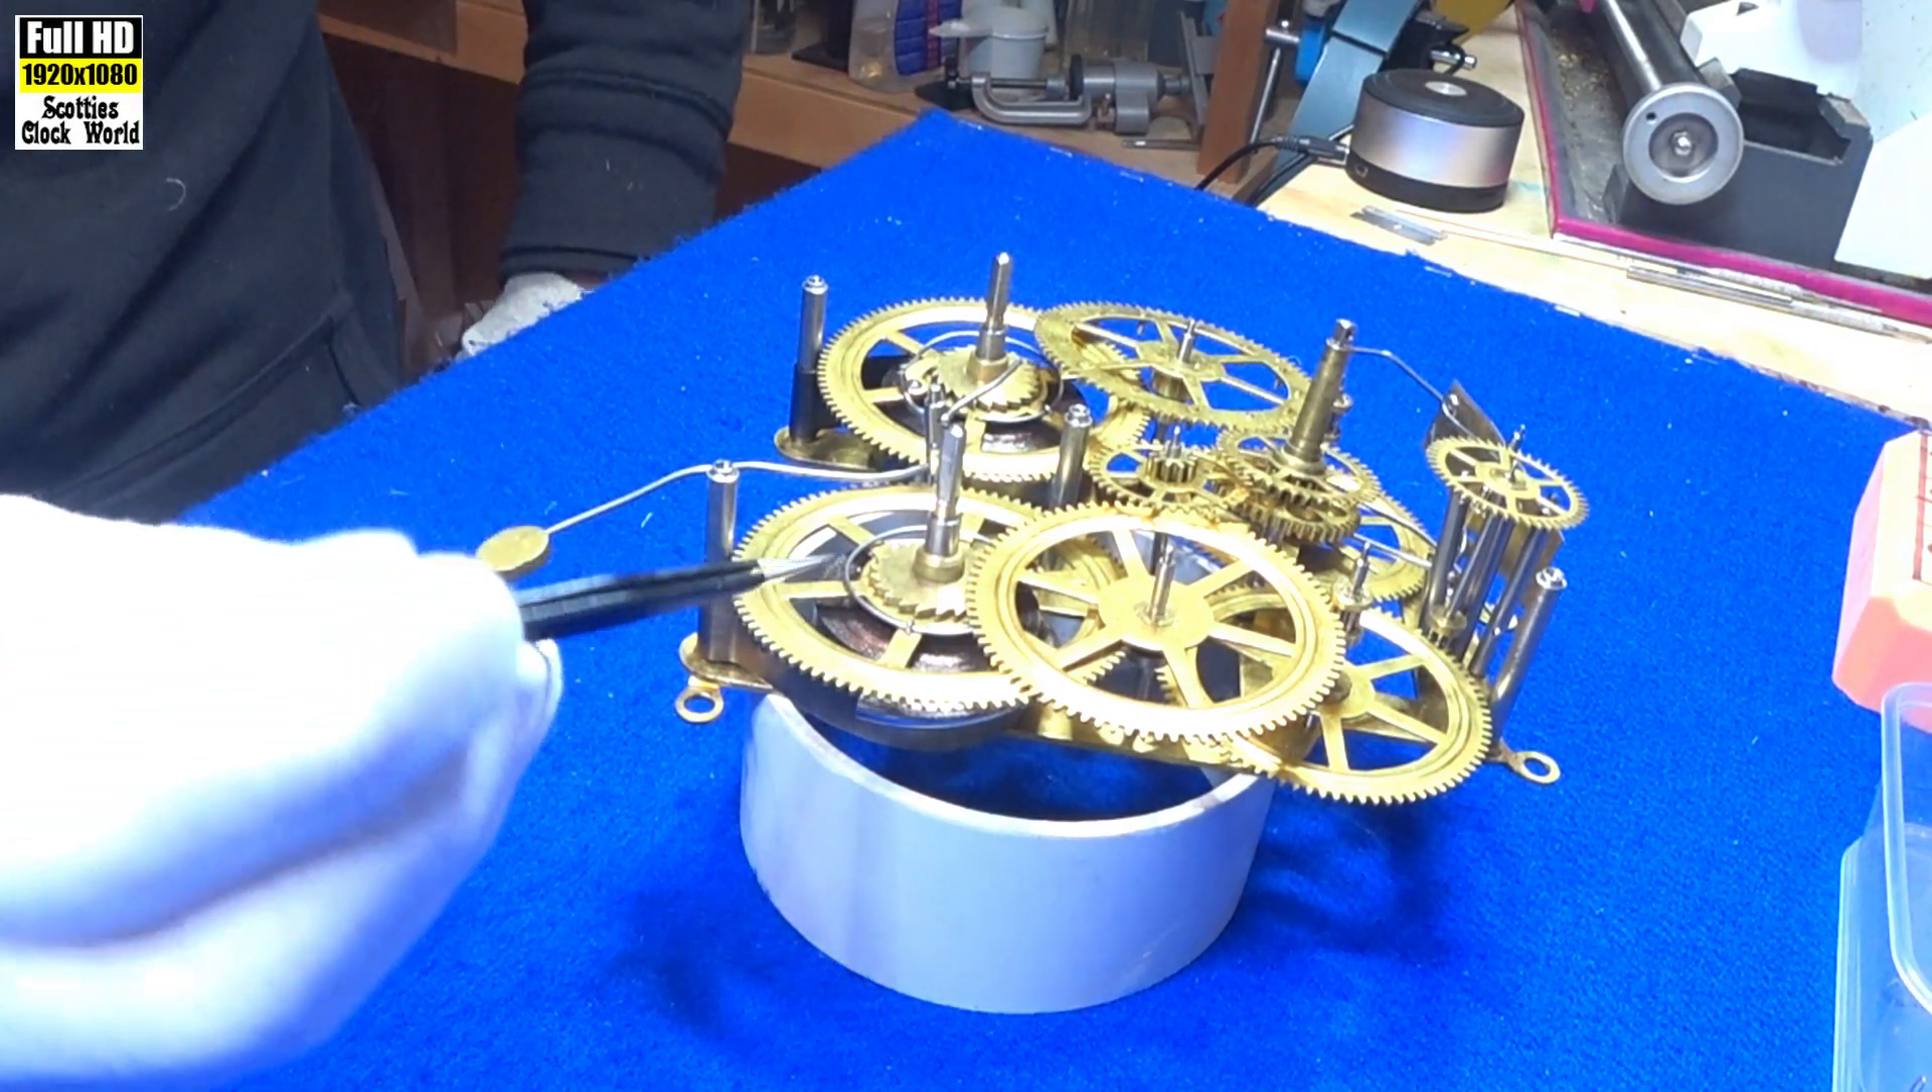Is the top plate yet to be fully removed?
No.